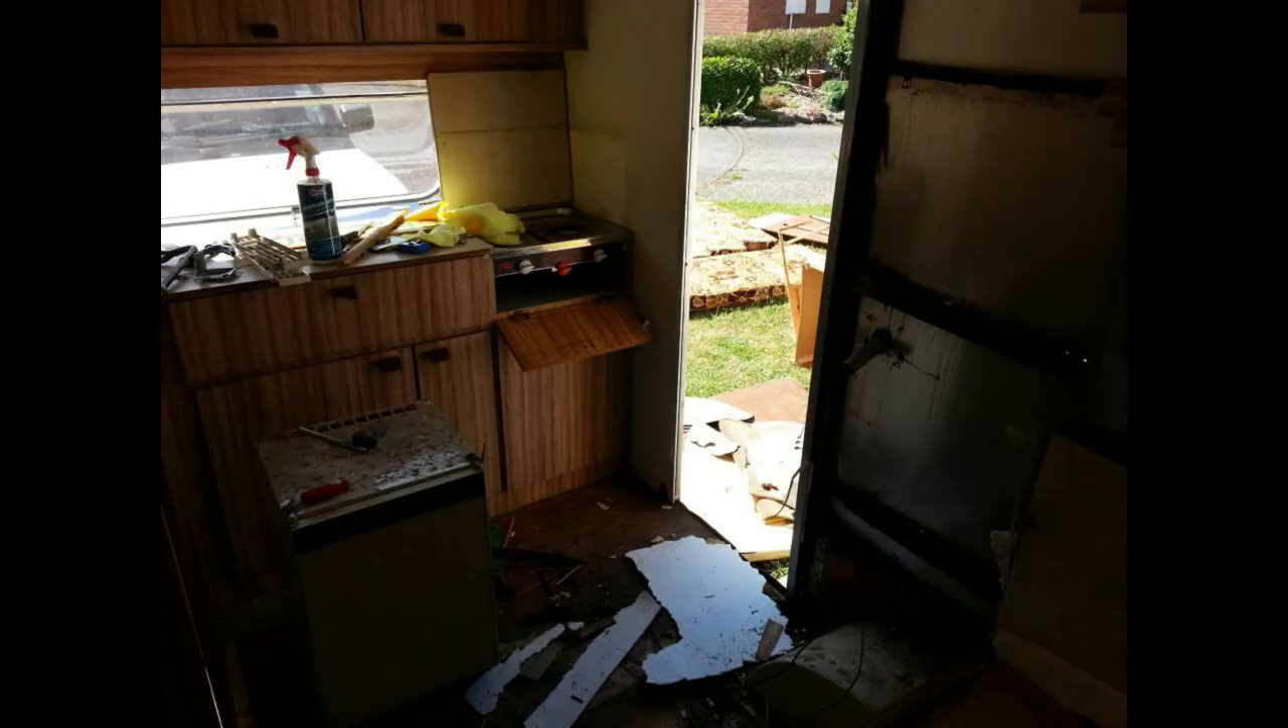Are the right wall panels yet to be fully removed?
Yes.